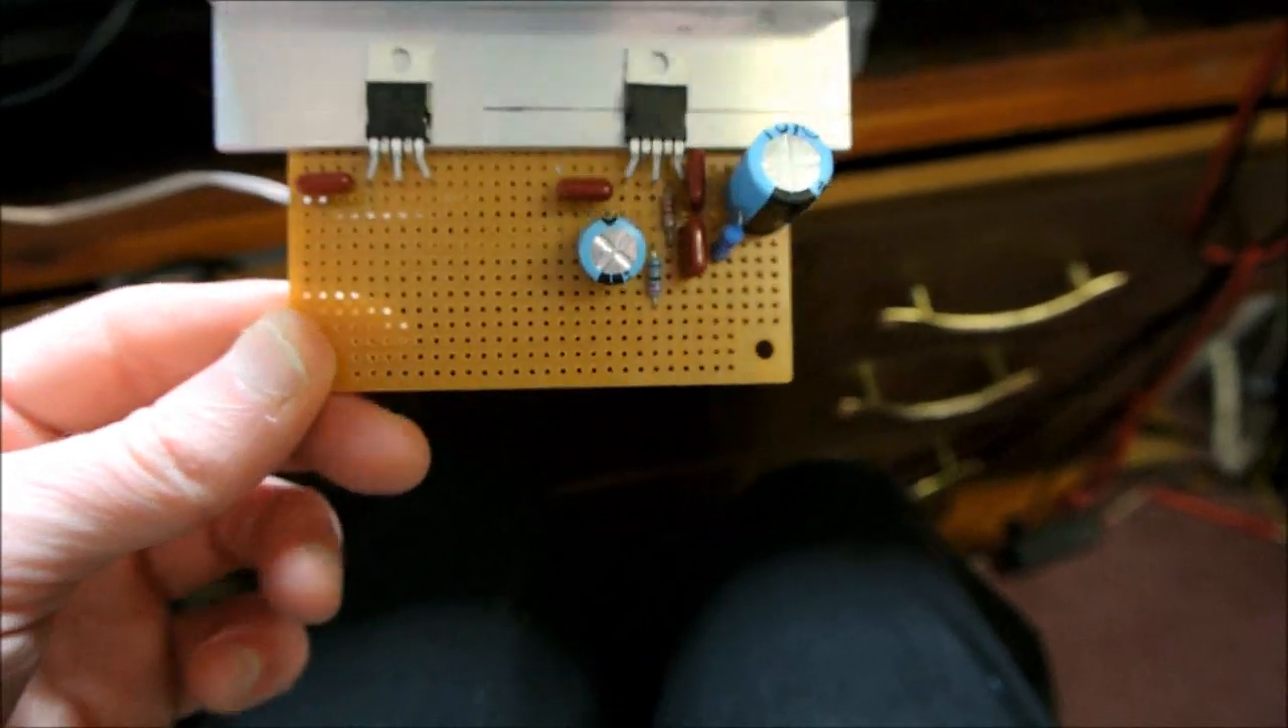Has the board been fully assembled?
No.